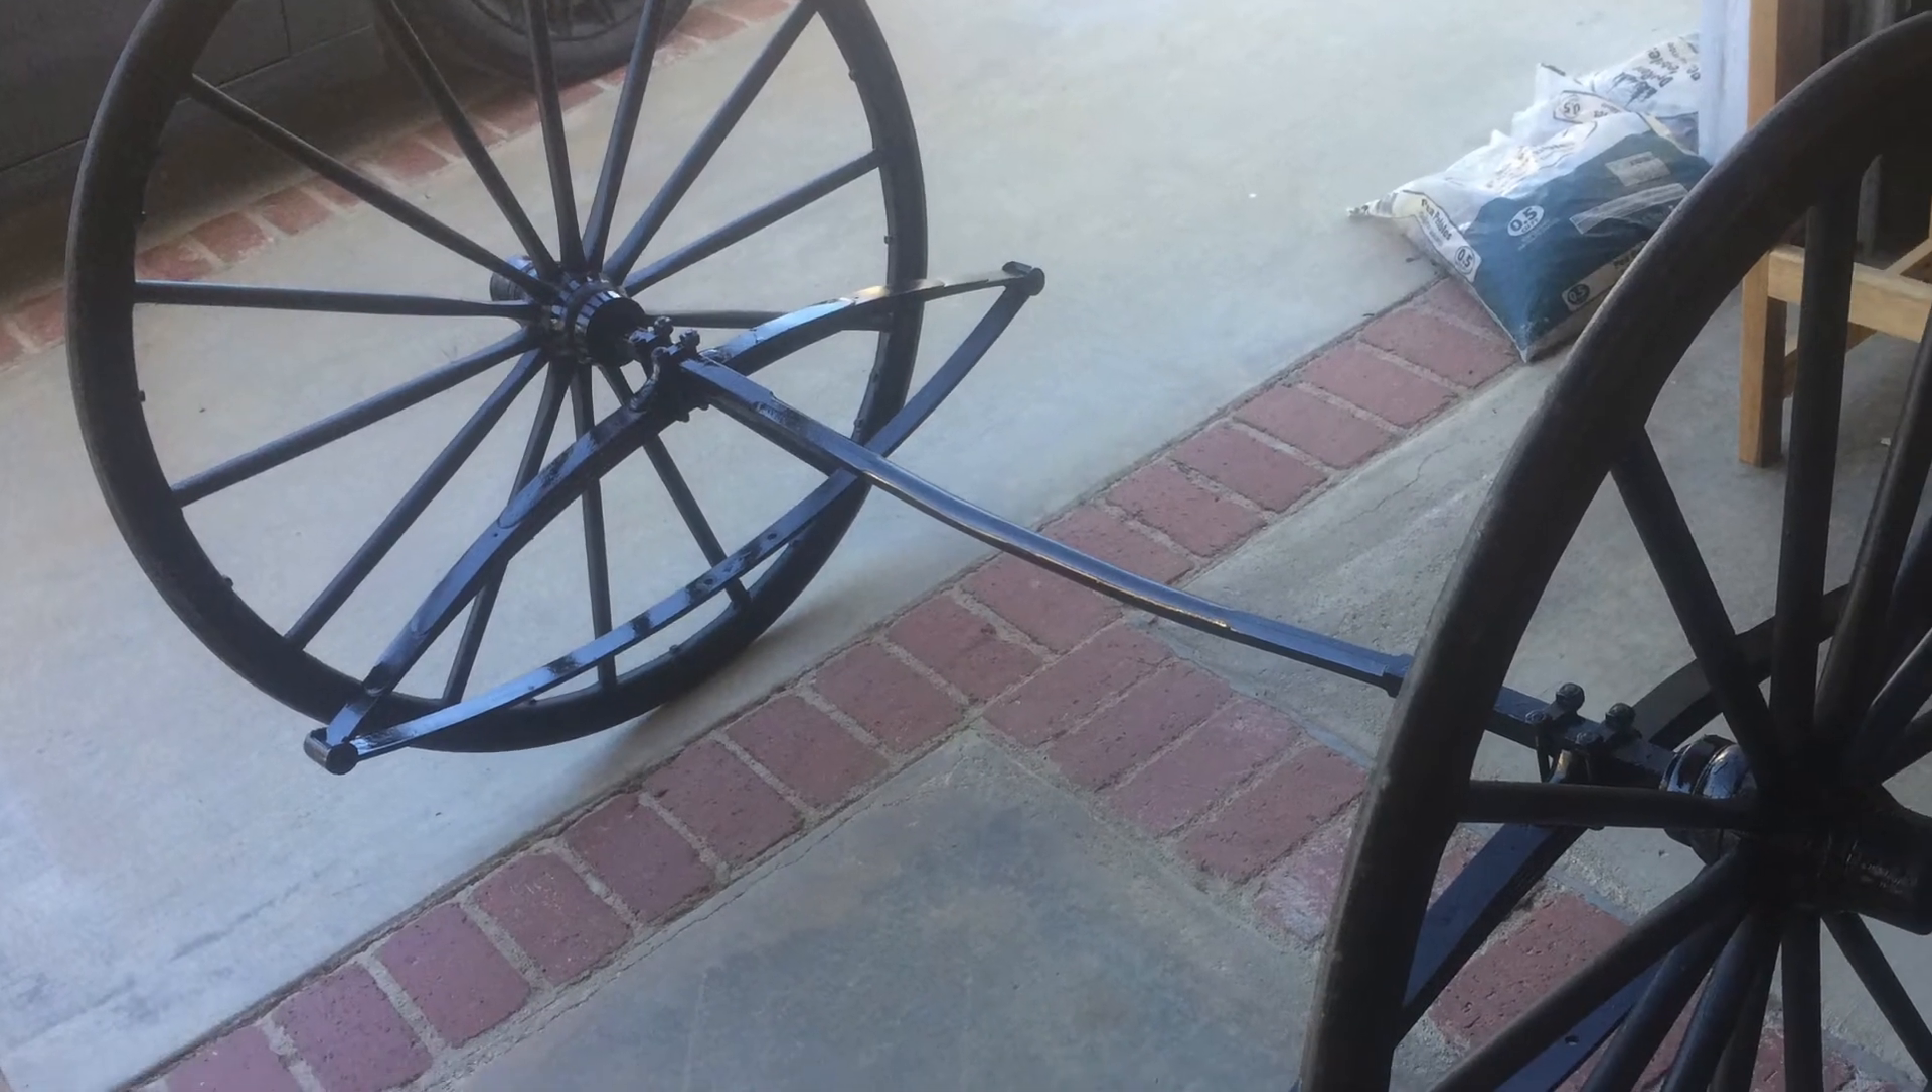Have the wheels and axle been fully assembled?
Yes.